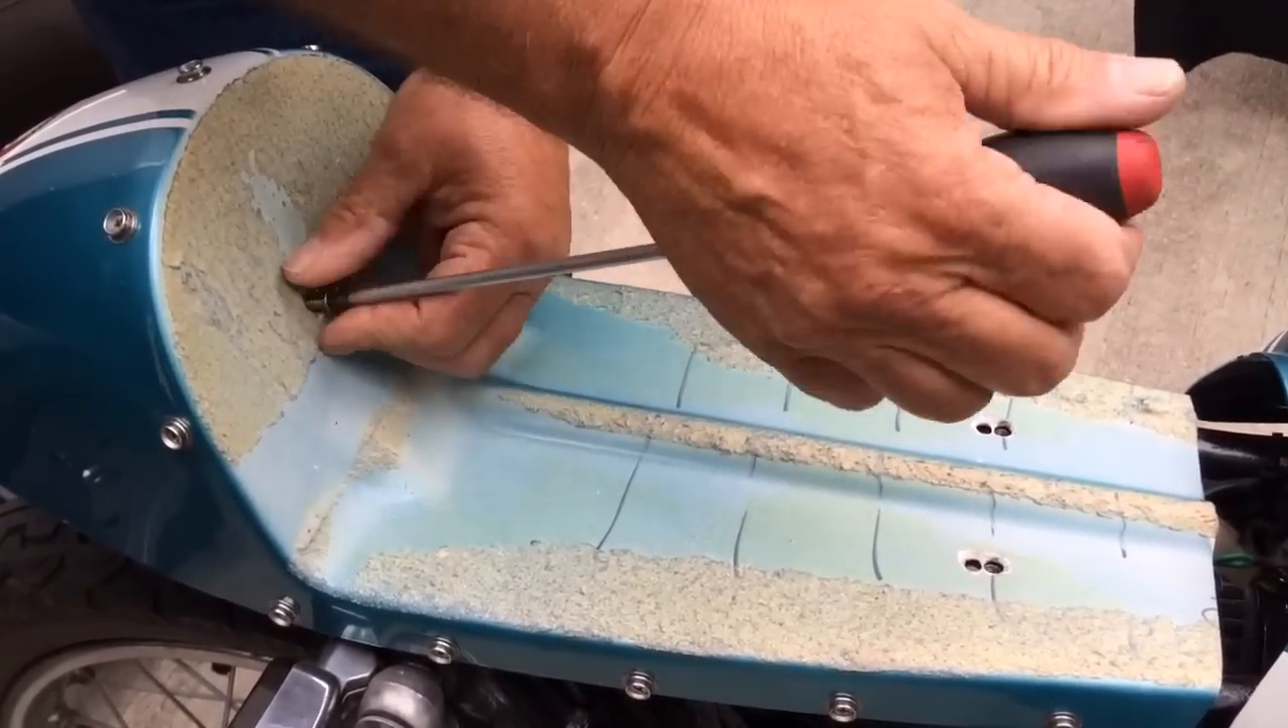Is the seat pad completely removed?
Yes.